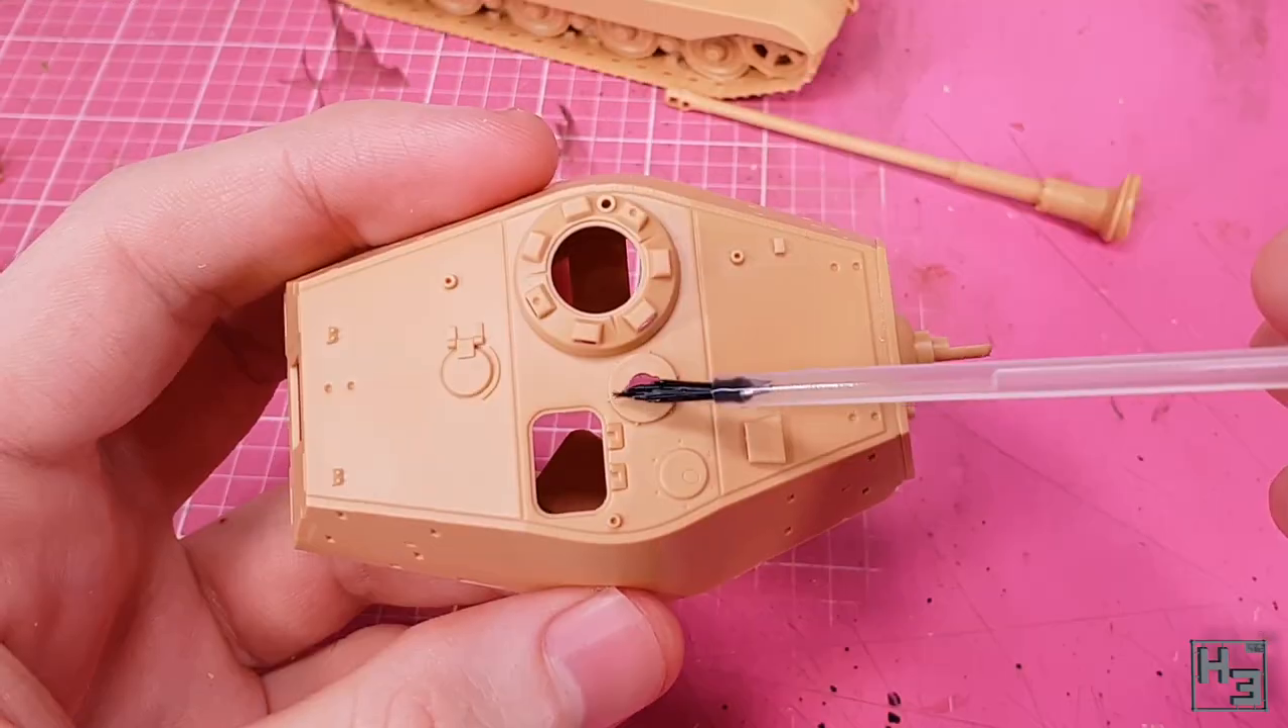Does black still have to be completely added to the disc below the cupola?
Yes.